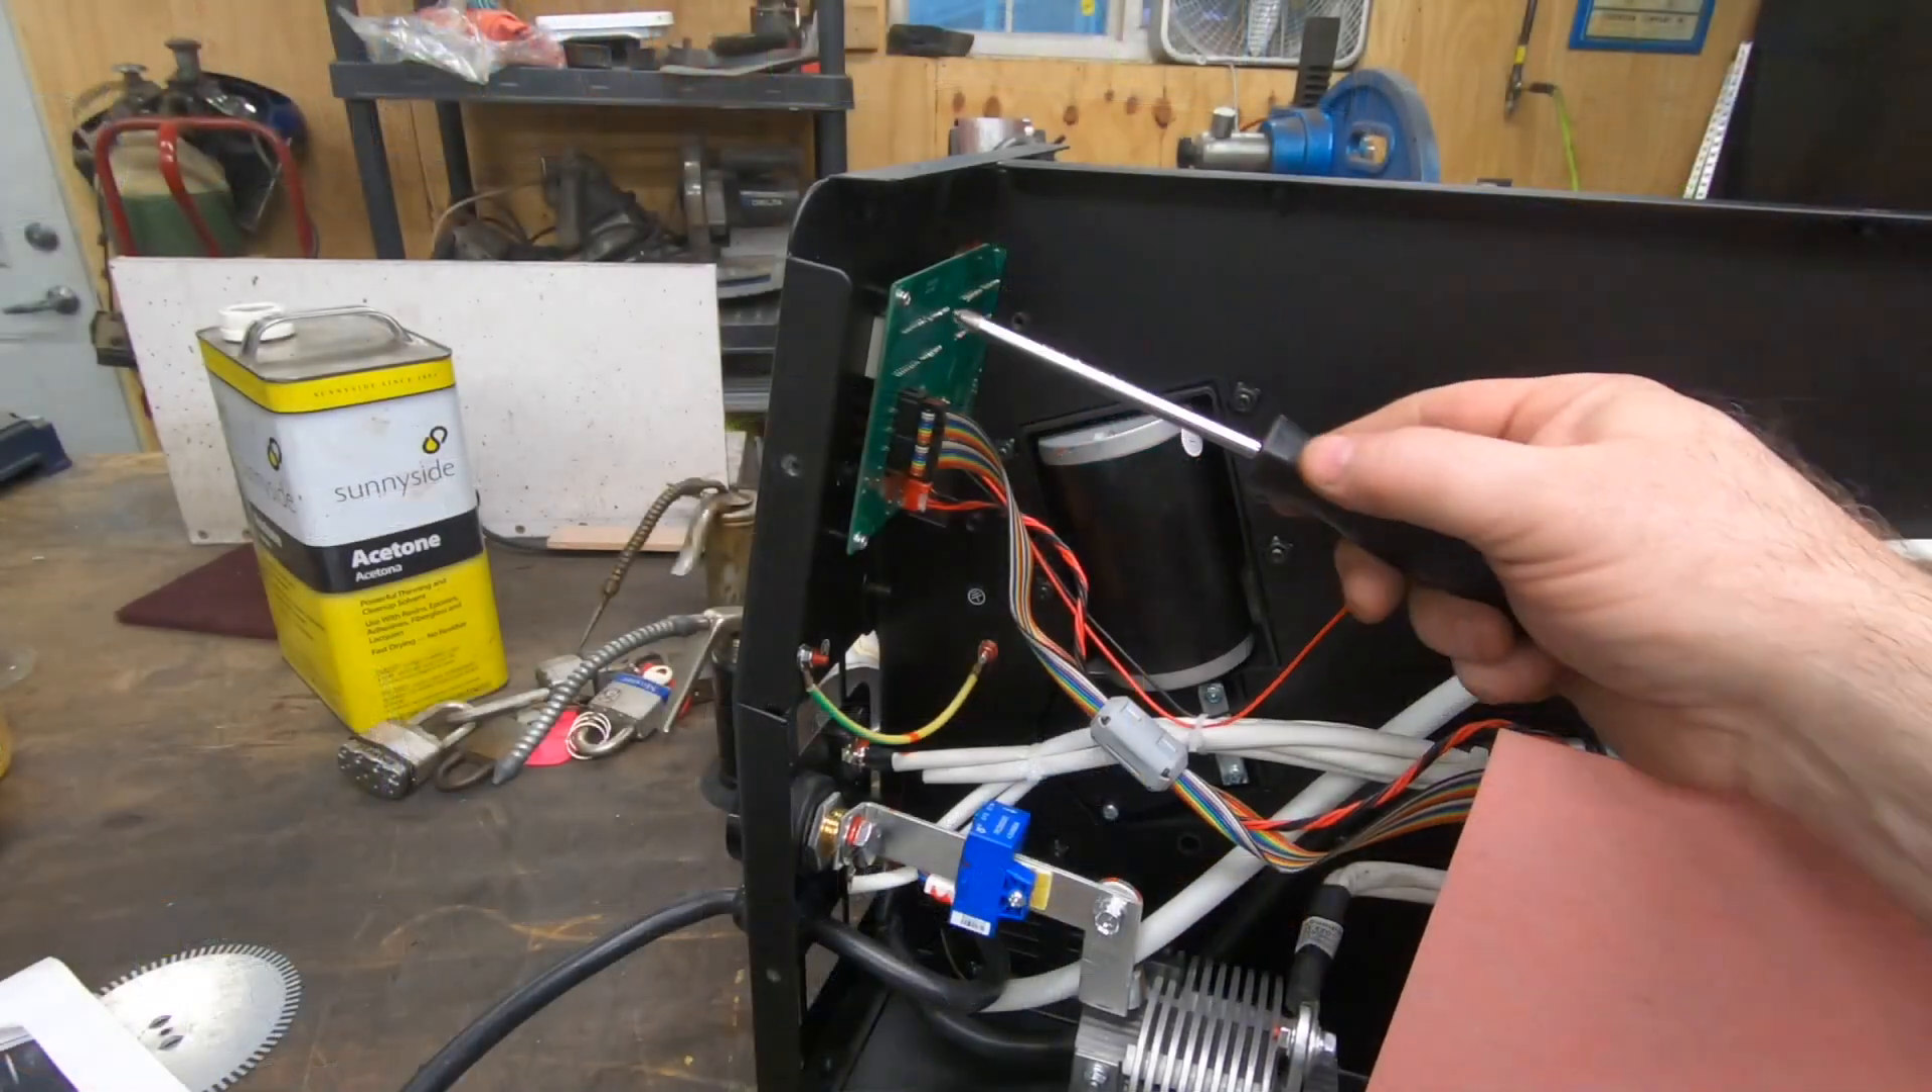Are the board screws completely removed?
No.